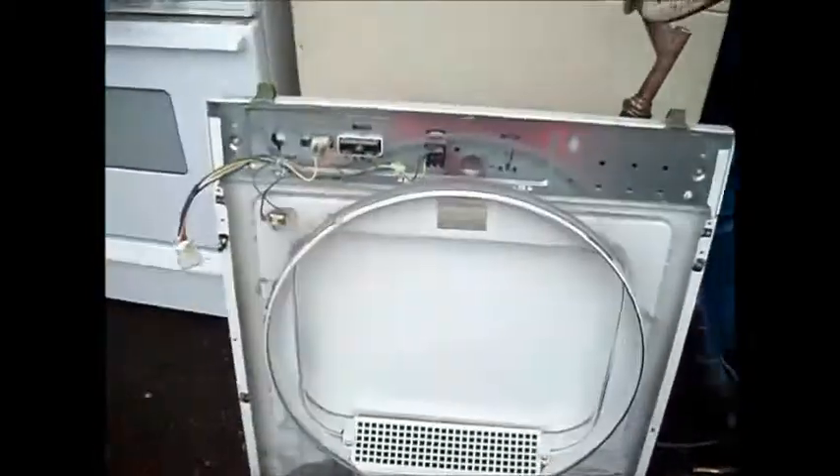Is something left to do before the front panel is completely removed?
No.